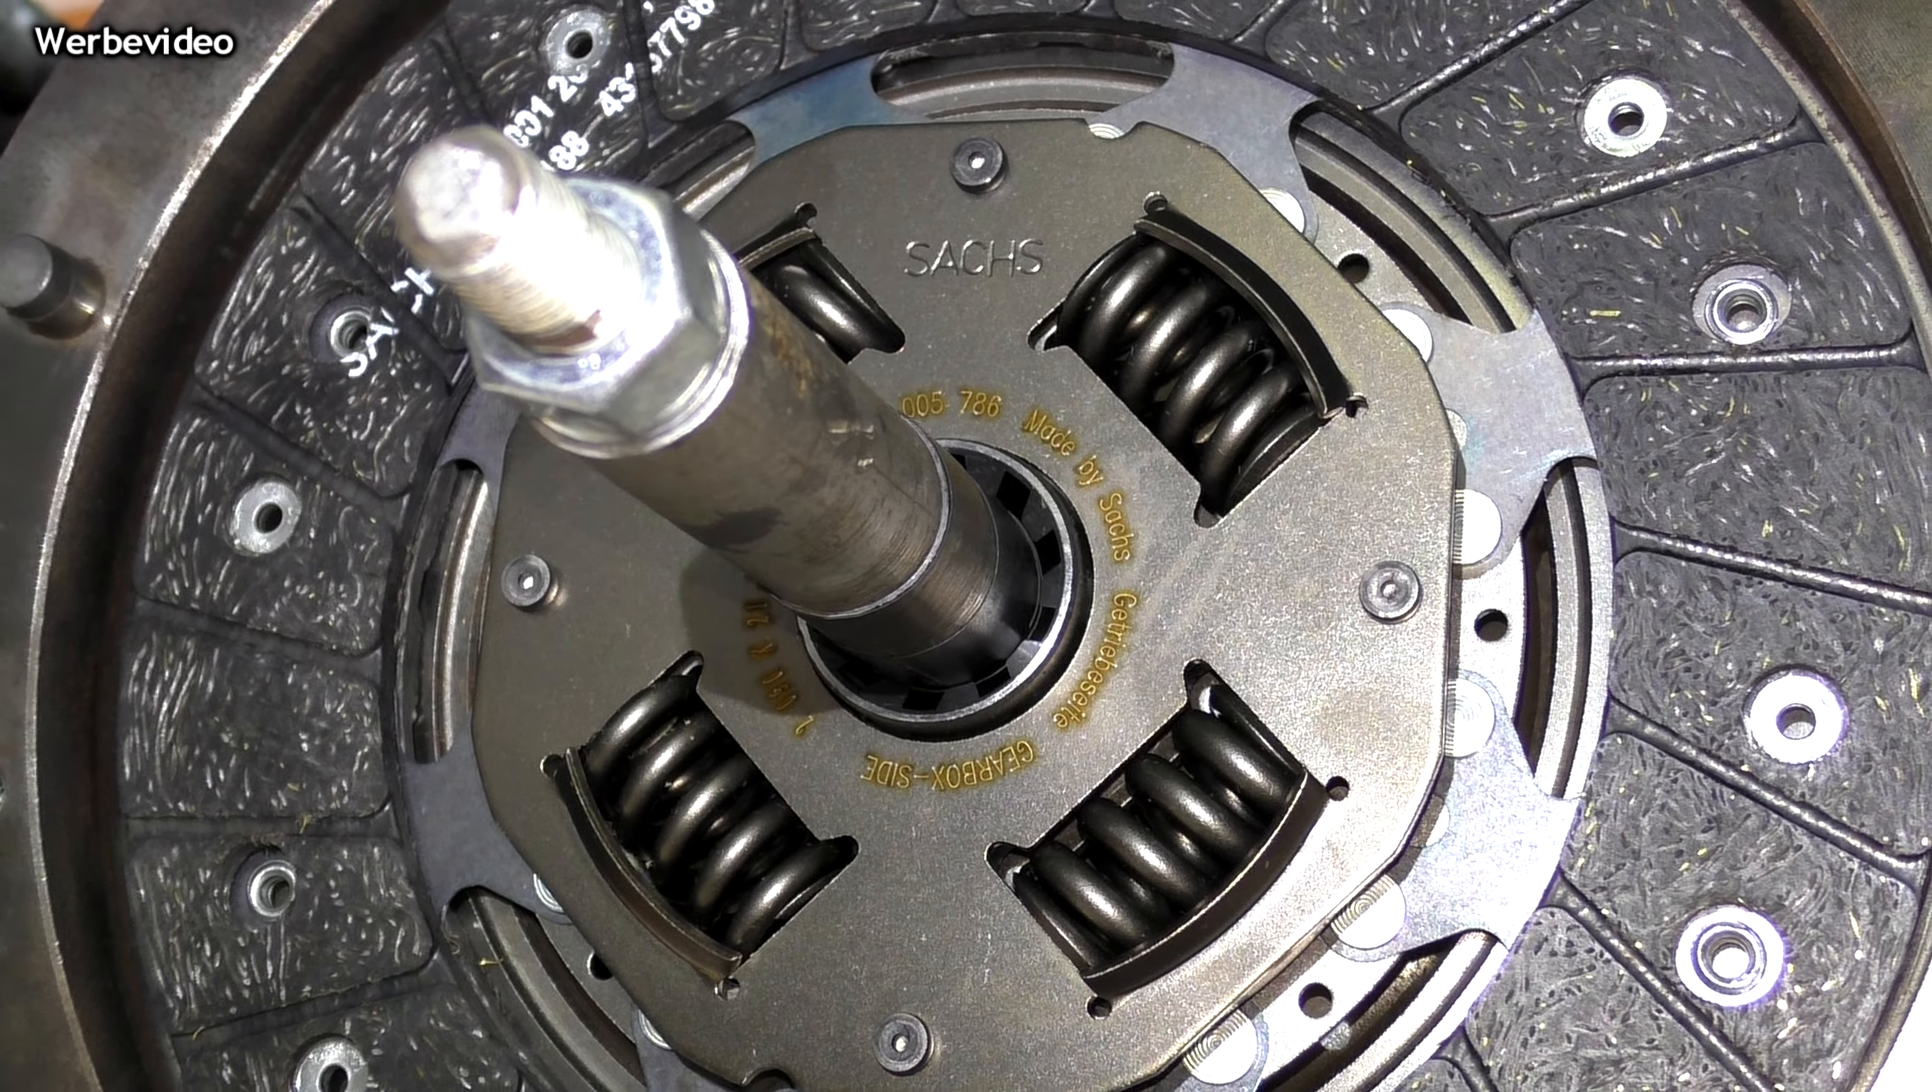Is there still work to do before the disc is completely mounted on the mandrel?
No.